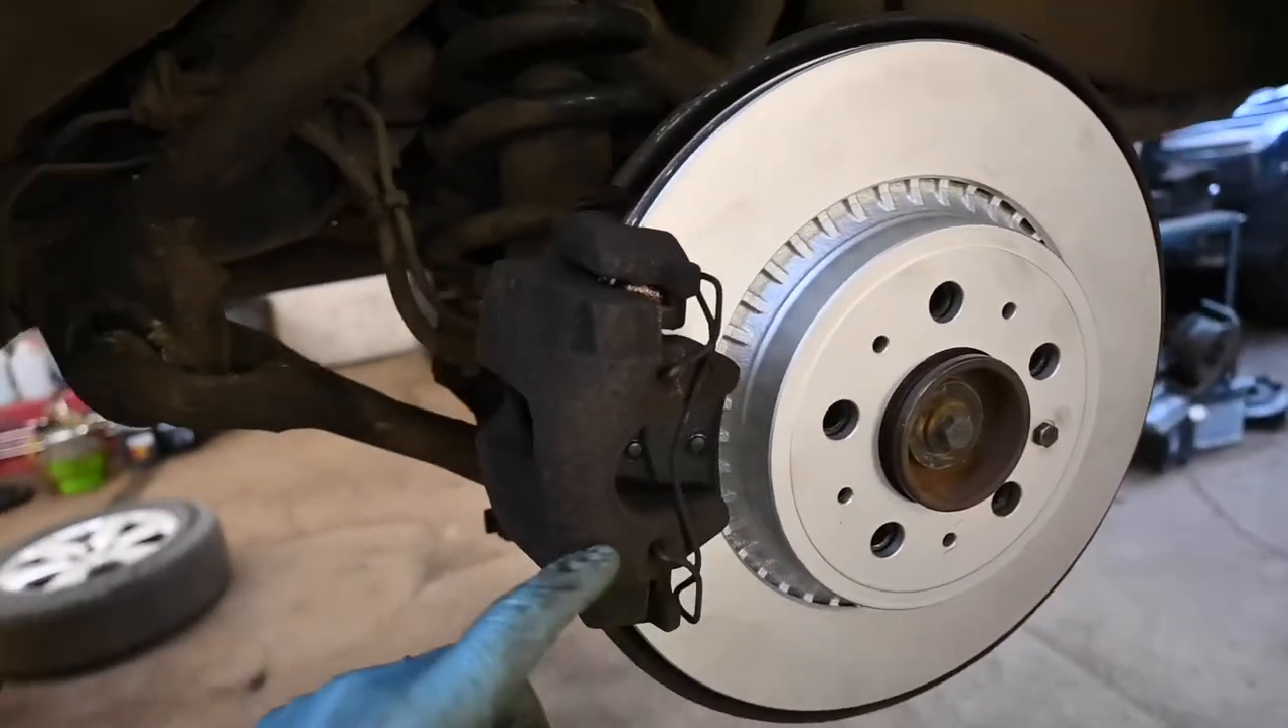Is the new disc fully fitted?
Yes.